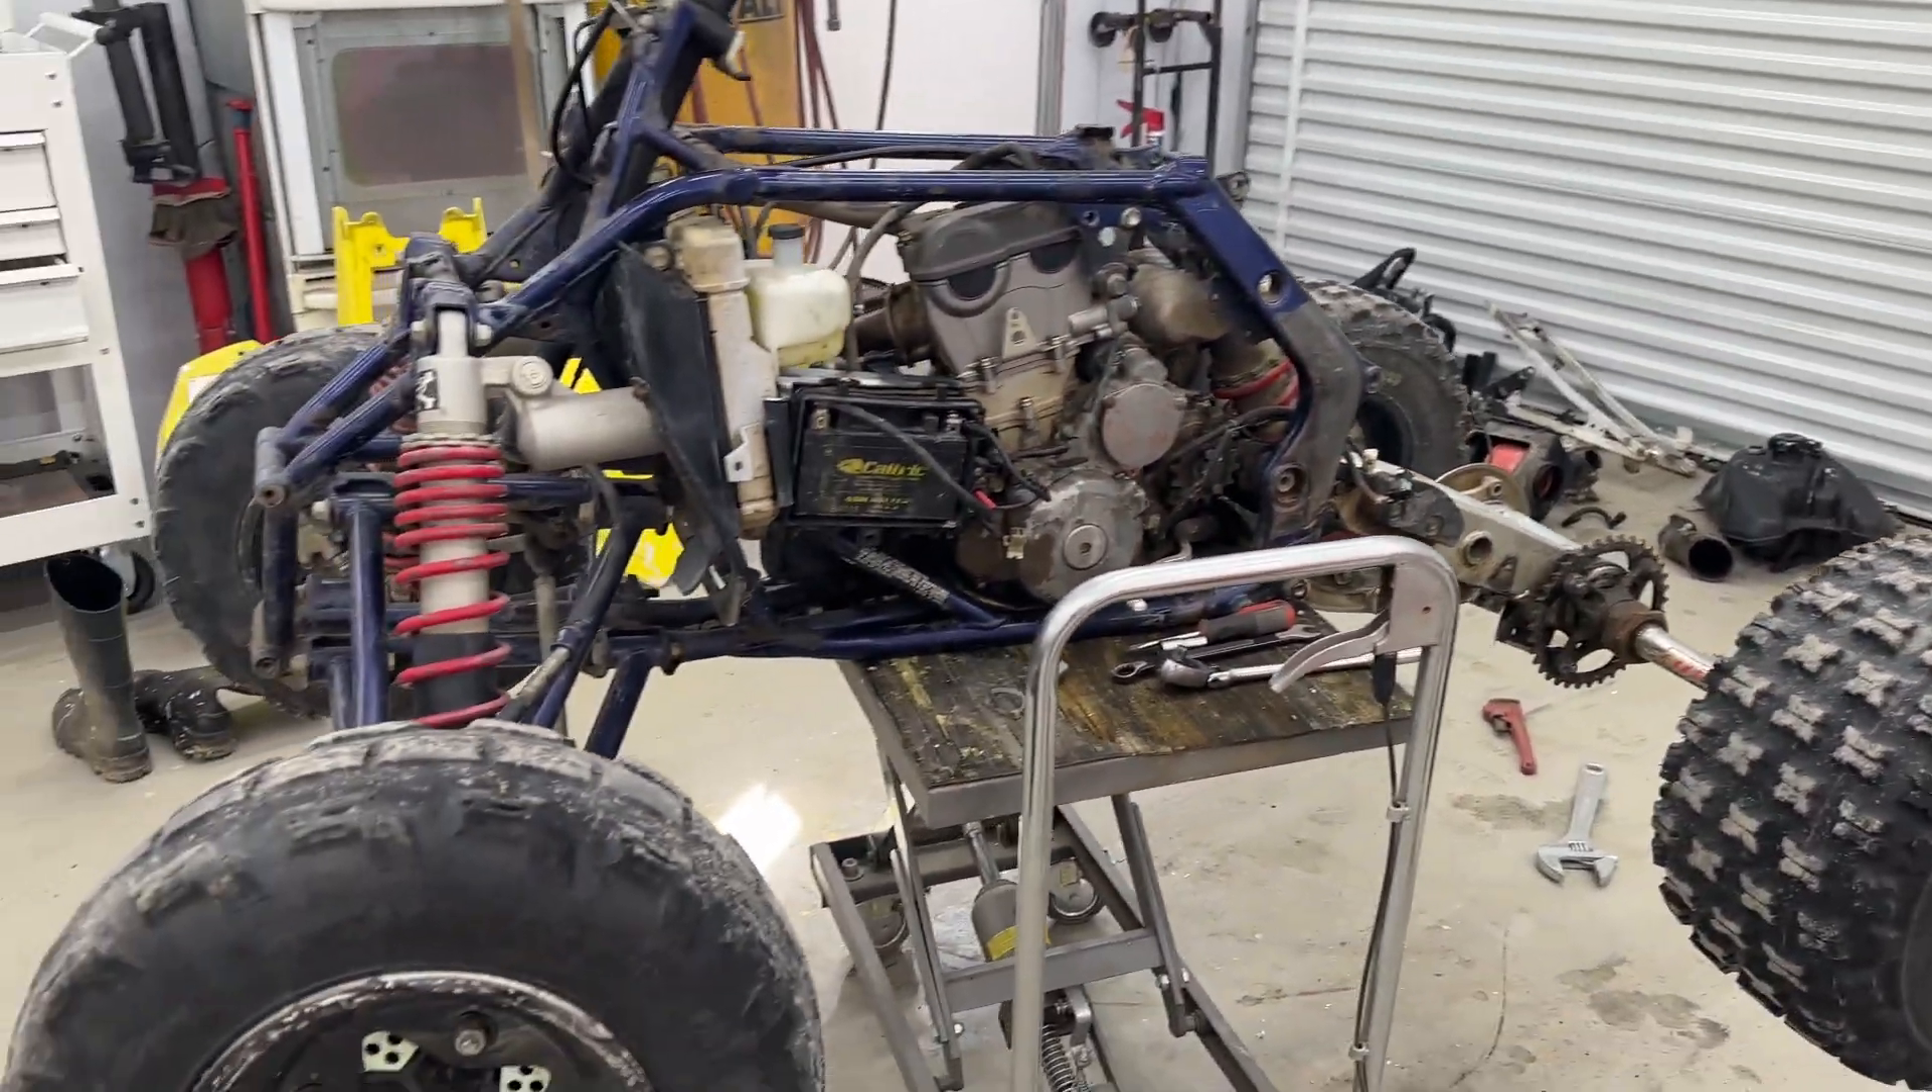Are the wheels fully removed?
No.